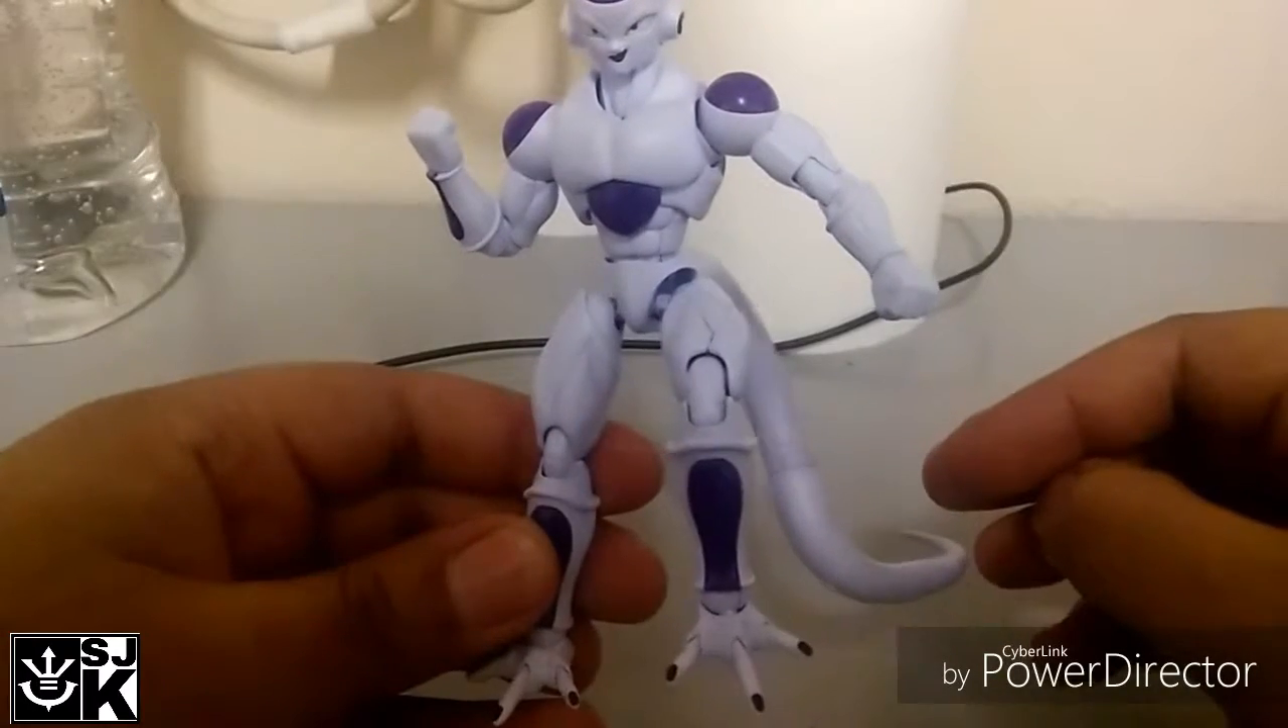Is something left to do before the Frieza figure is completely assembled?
No.